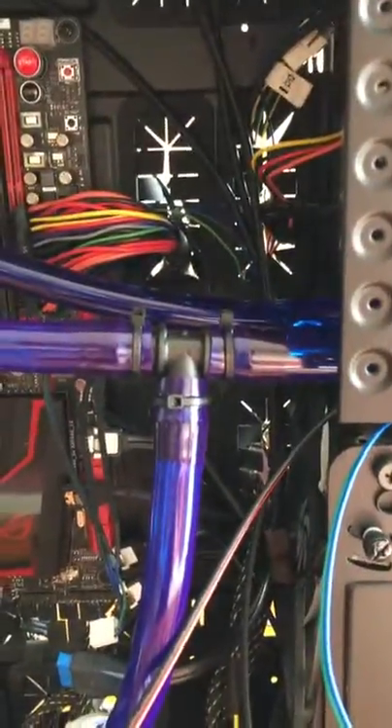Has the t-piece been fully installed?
Yes.